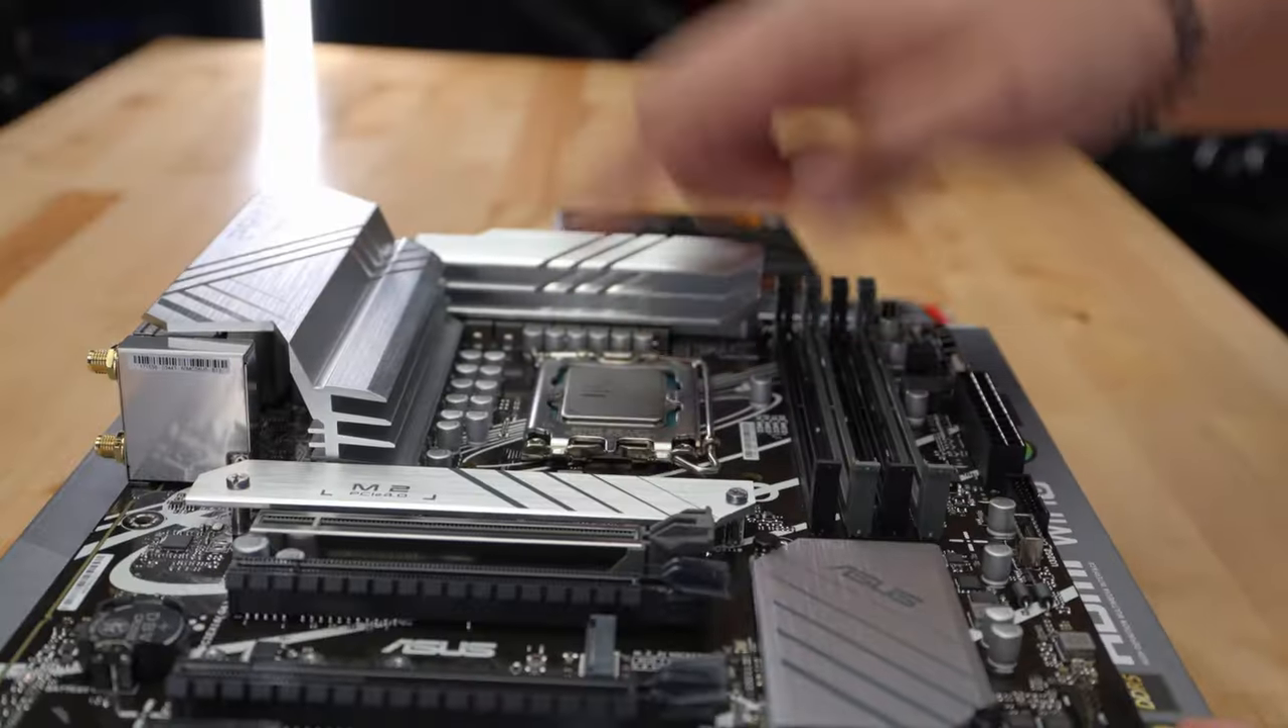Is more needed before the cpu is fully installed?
No.